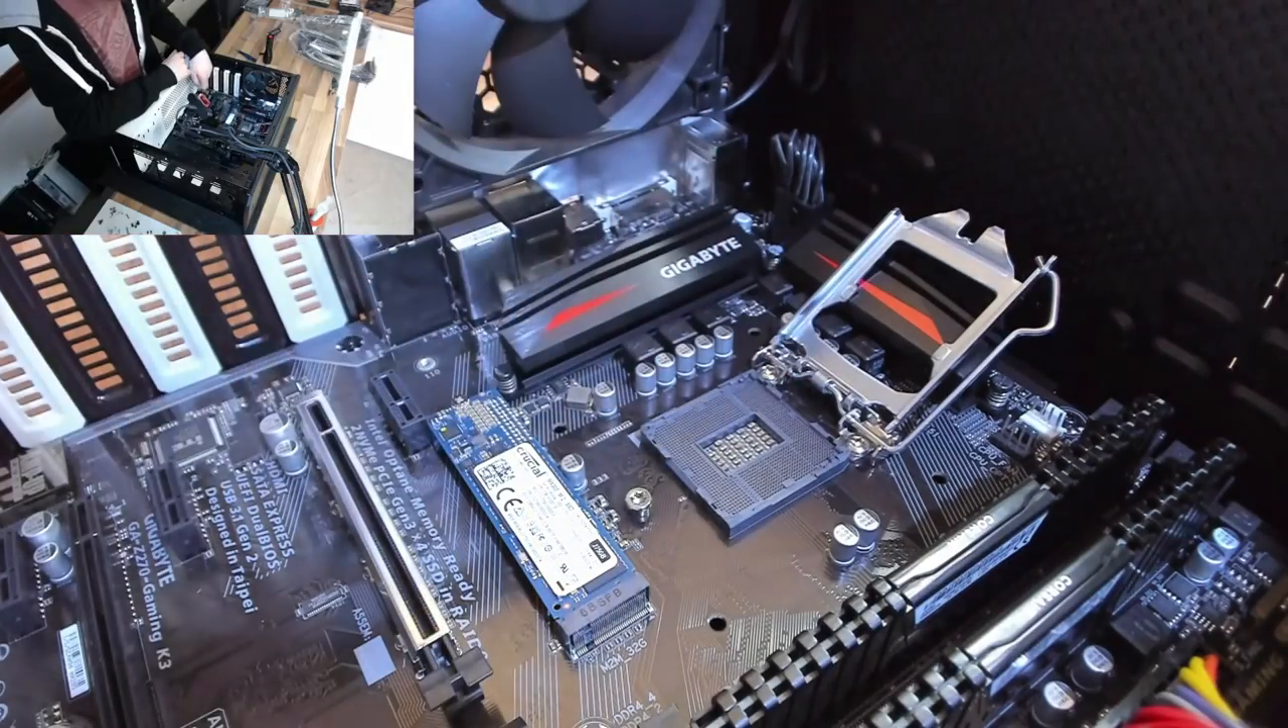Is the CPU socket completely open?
Yes.